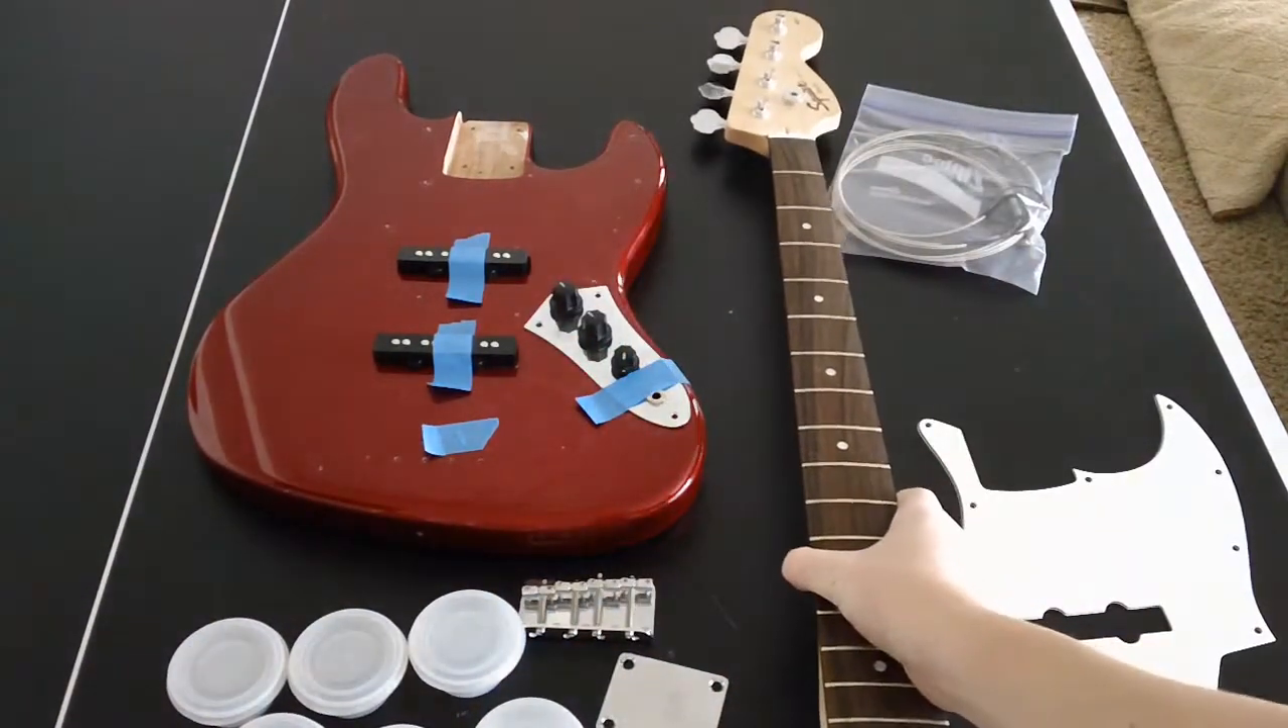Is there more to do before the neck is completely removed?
No.